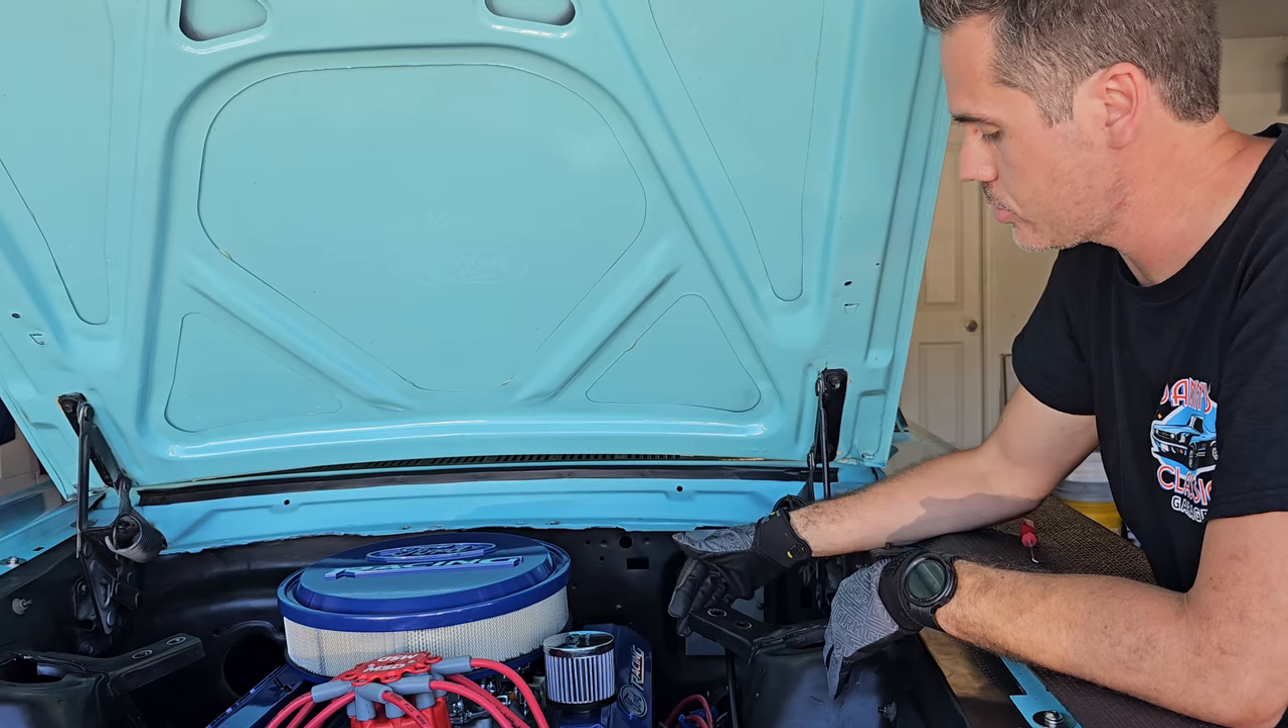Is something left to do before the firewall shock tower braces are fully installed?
Yes.